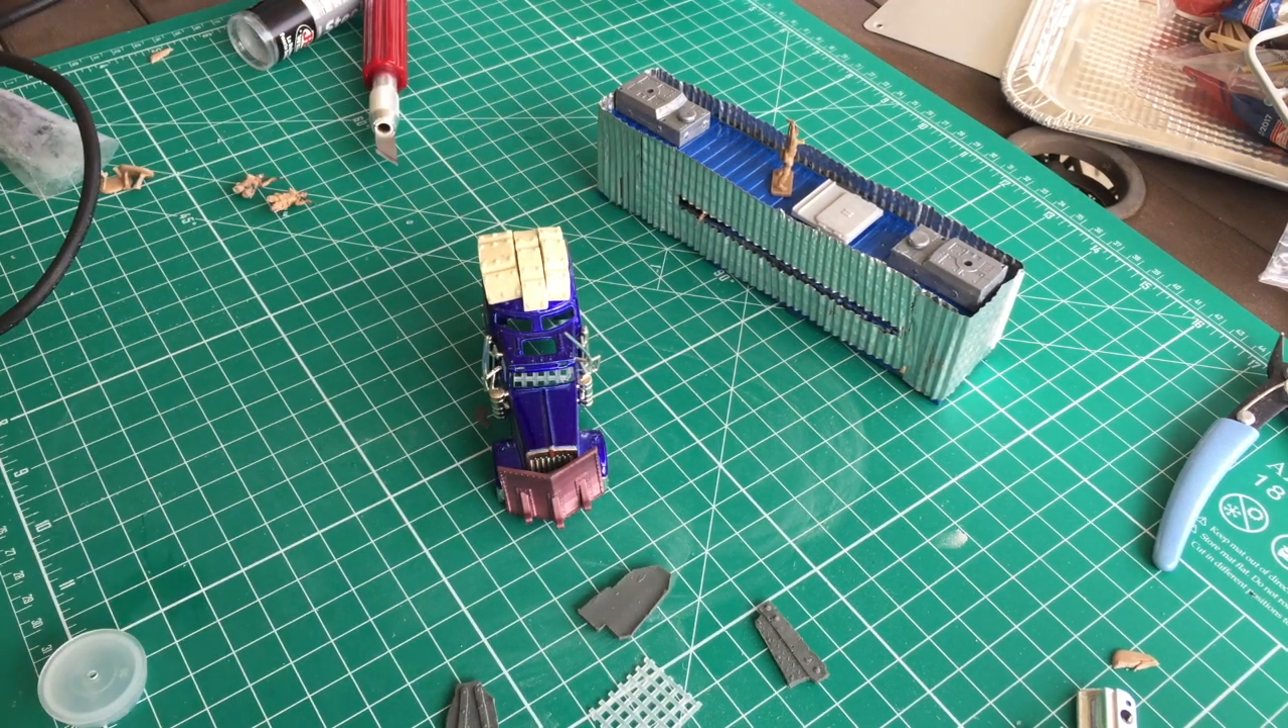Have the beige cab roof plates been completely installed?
Yes.